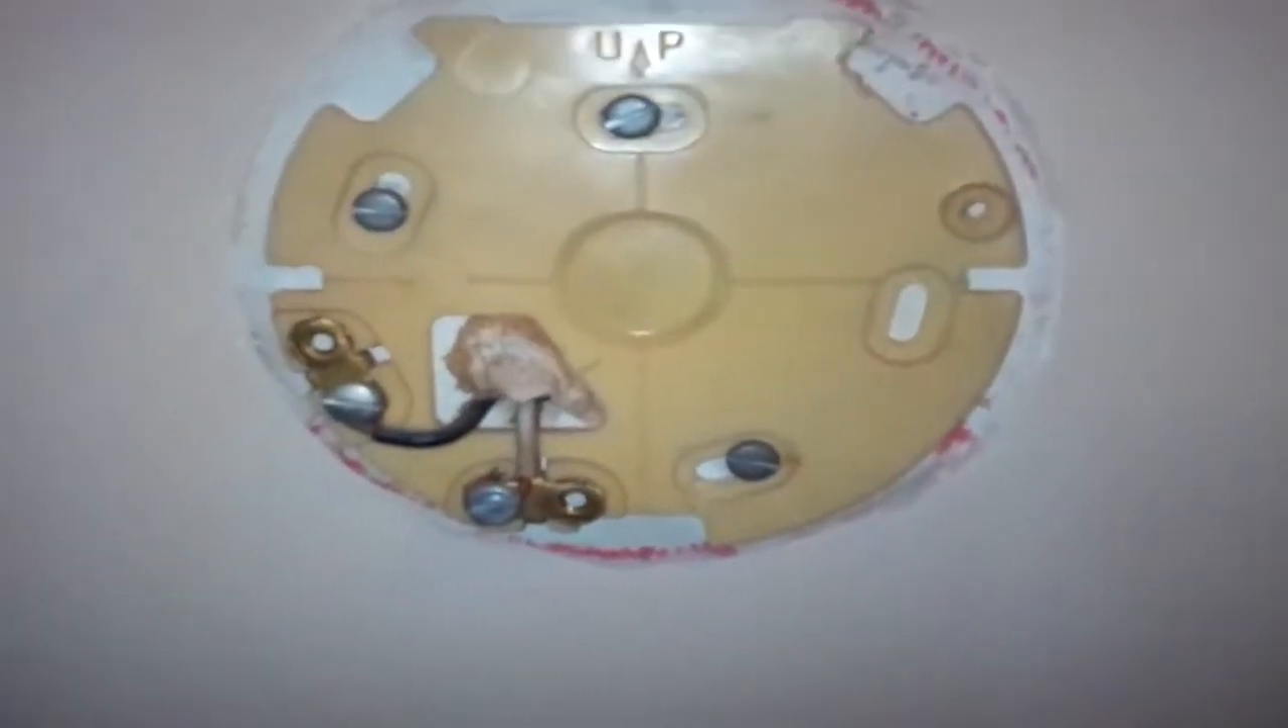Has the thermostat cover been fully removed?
Yes.